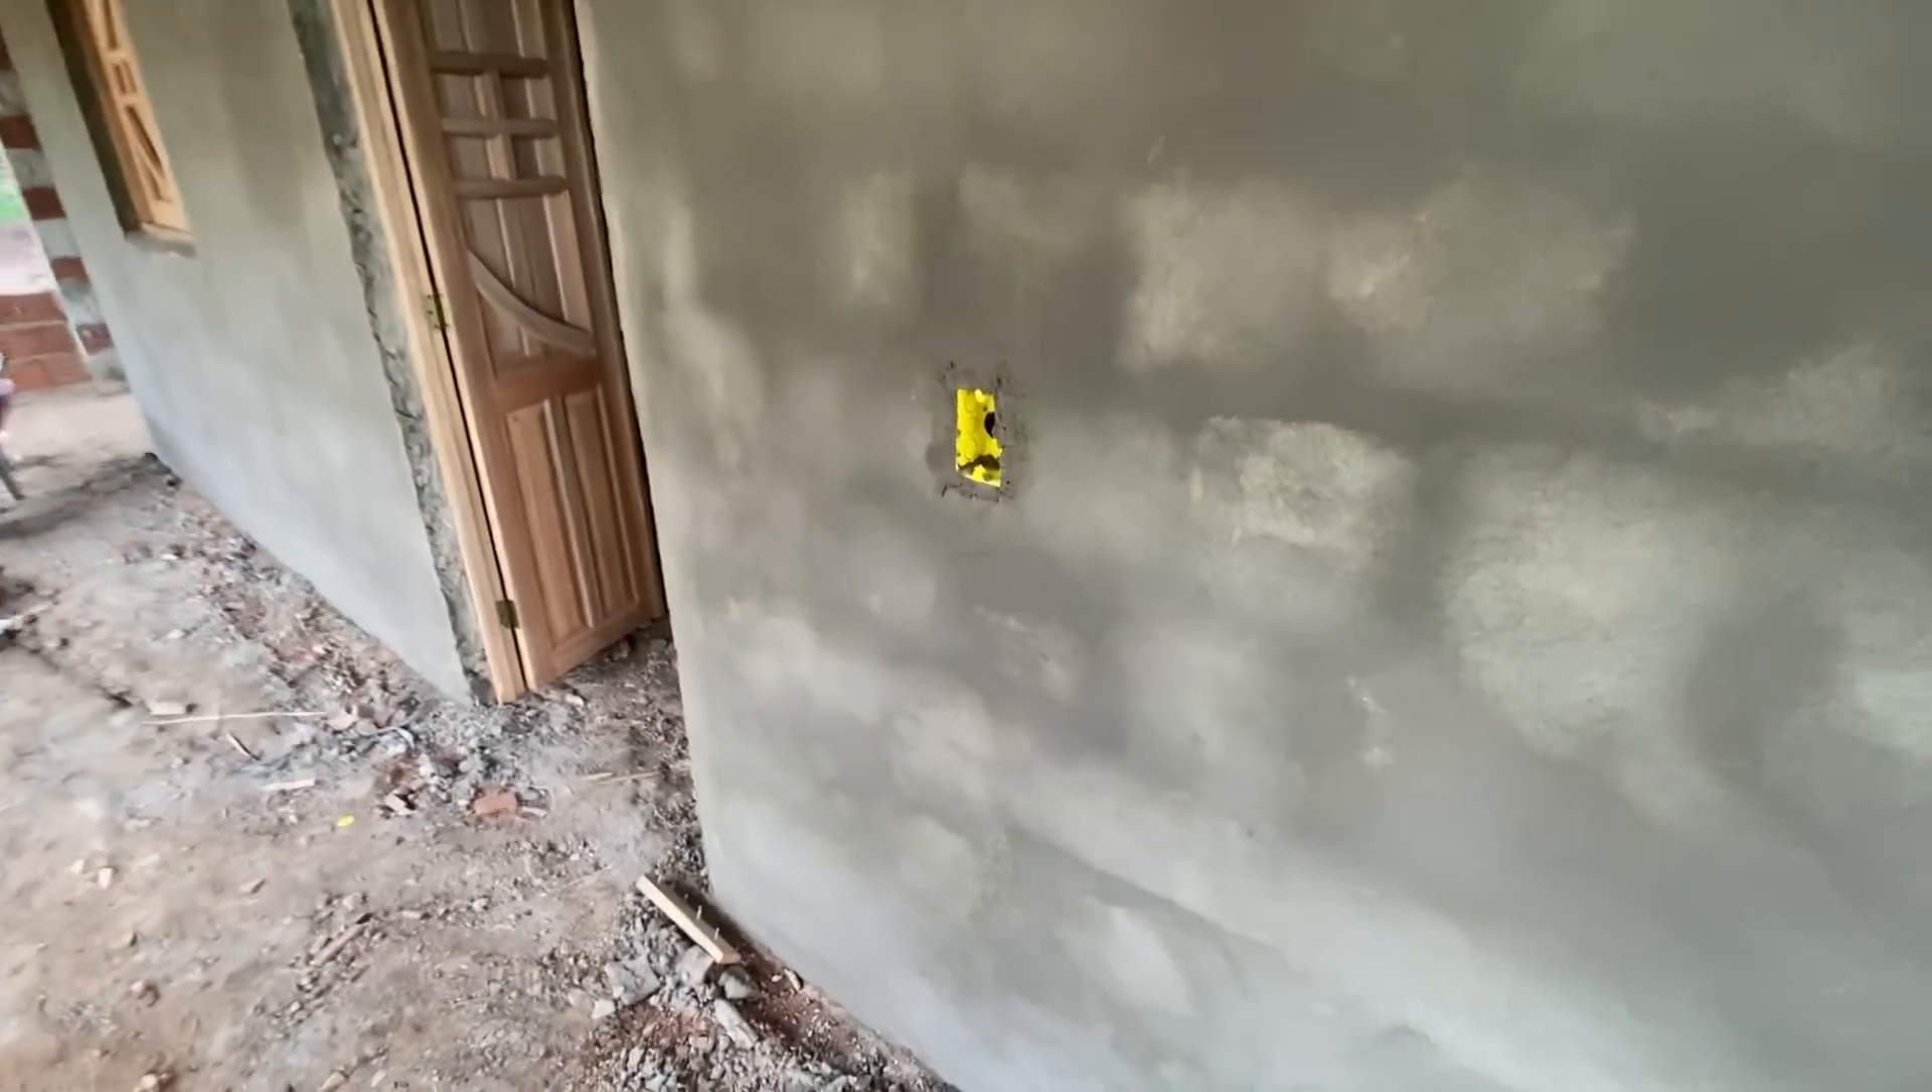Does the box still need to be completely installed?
No.